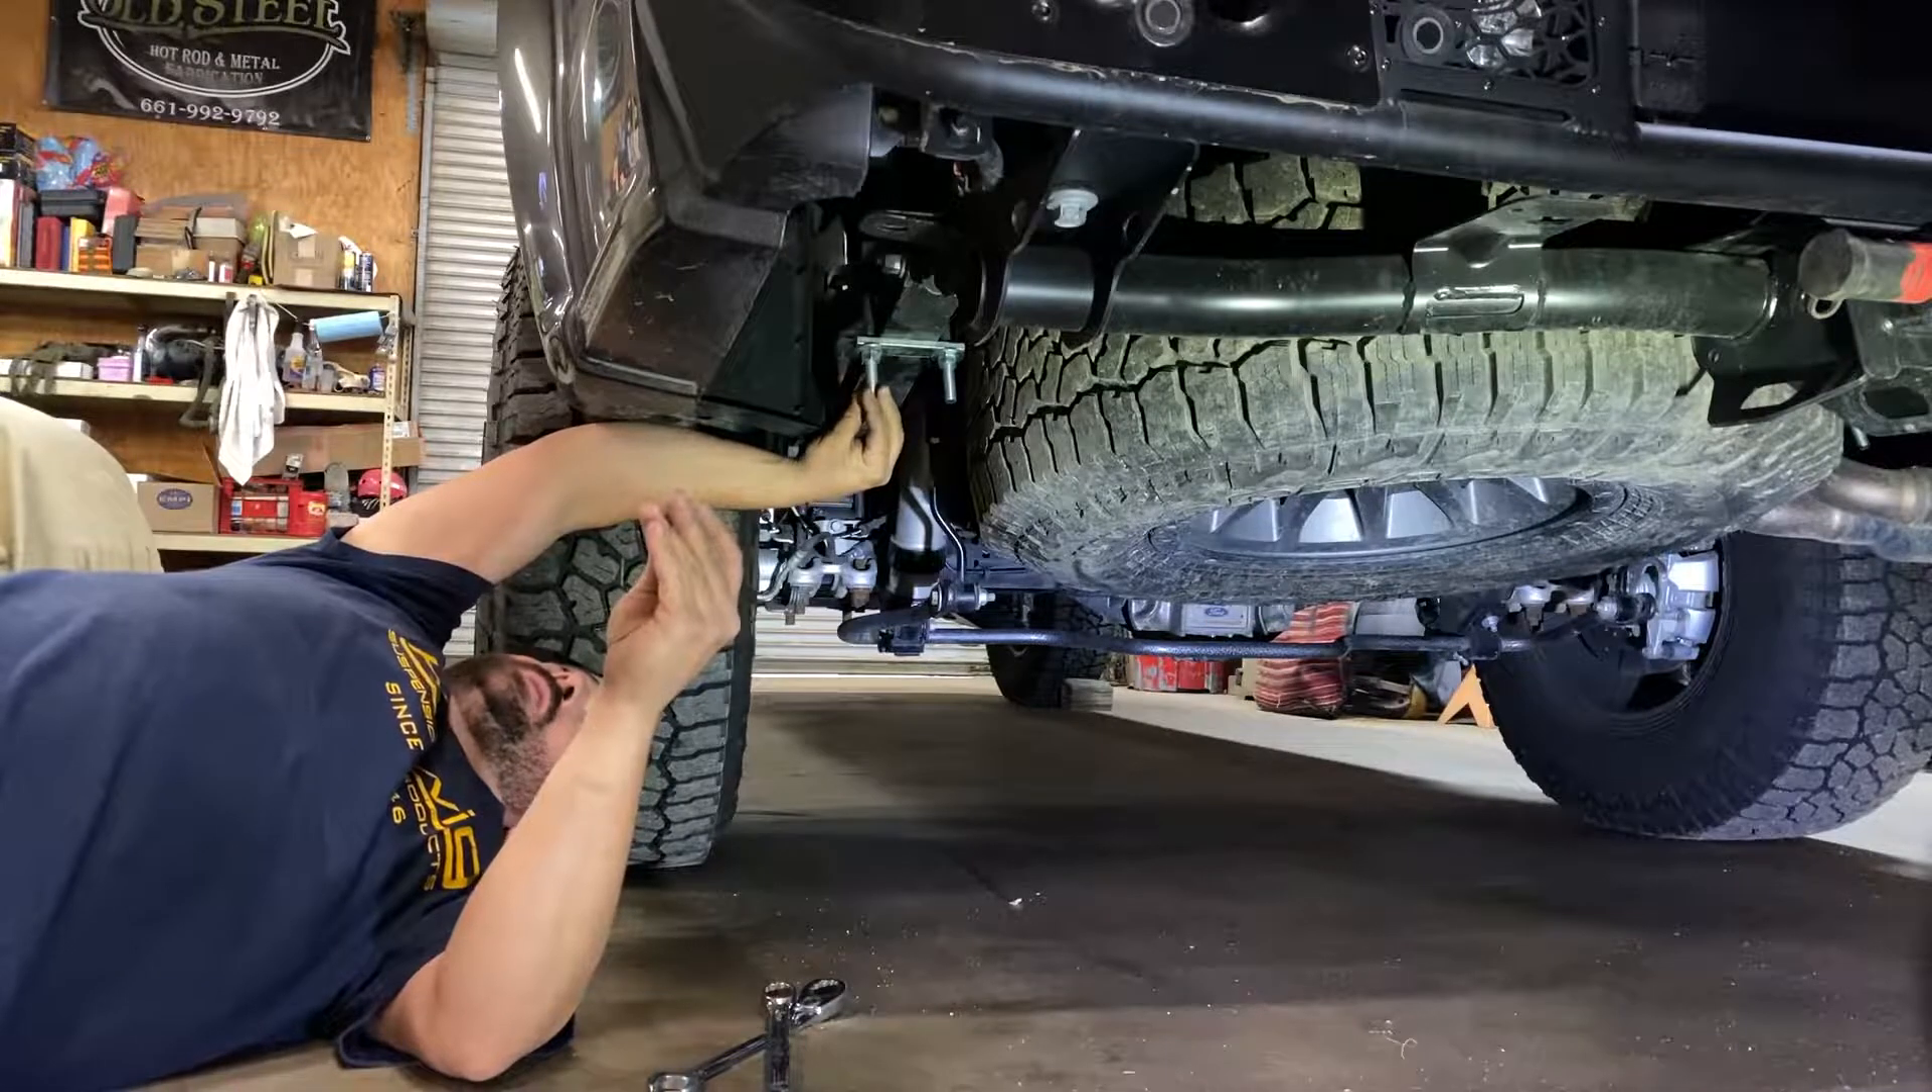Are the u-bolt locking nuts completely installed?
No.